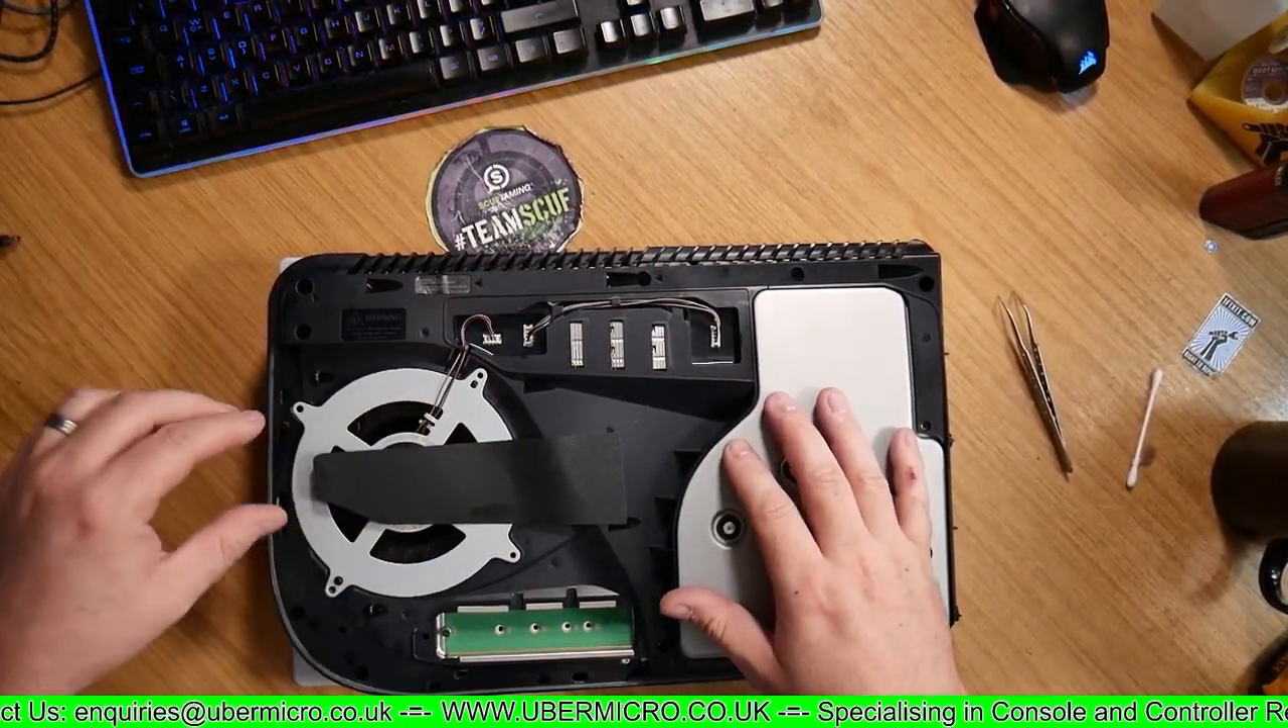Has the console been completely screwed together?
No.